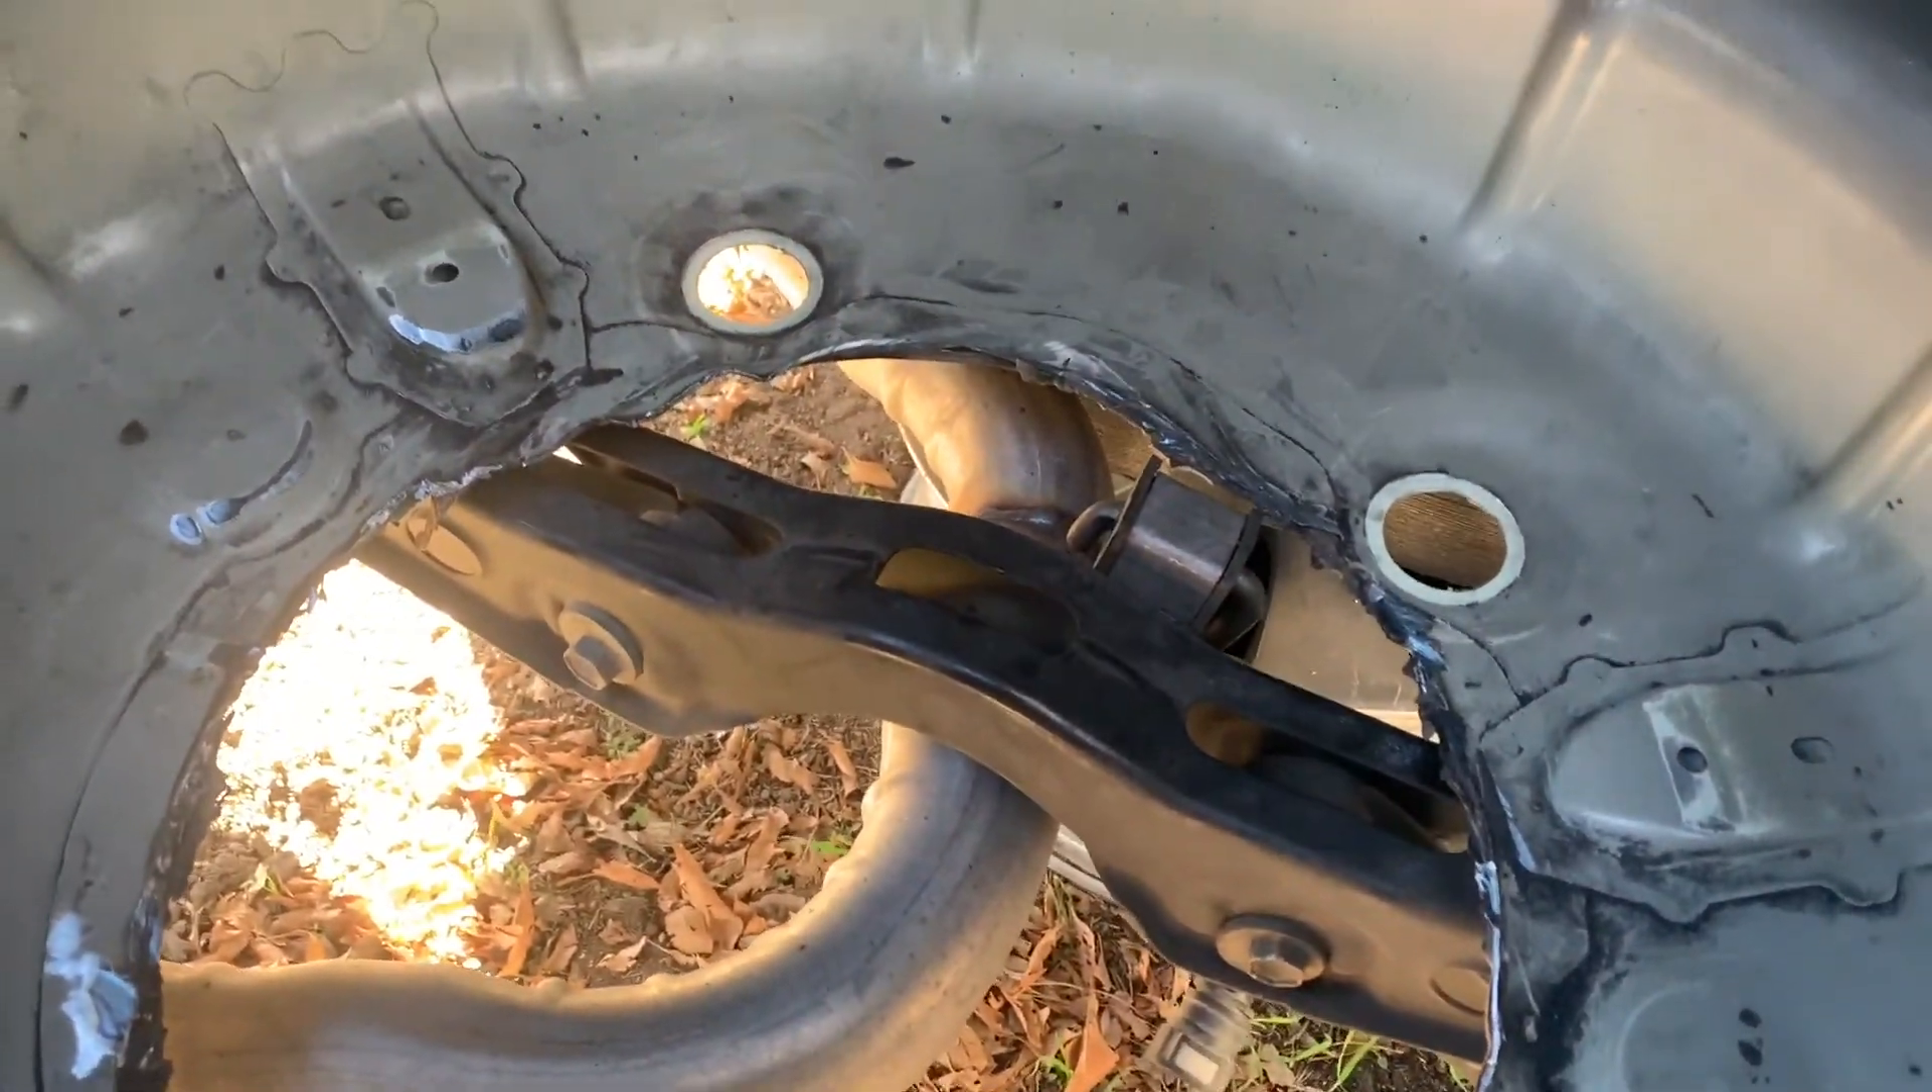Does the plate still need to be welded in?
Yes.